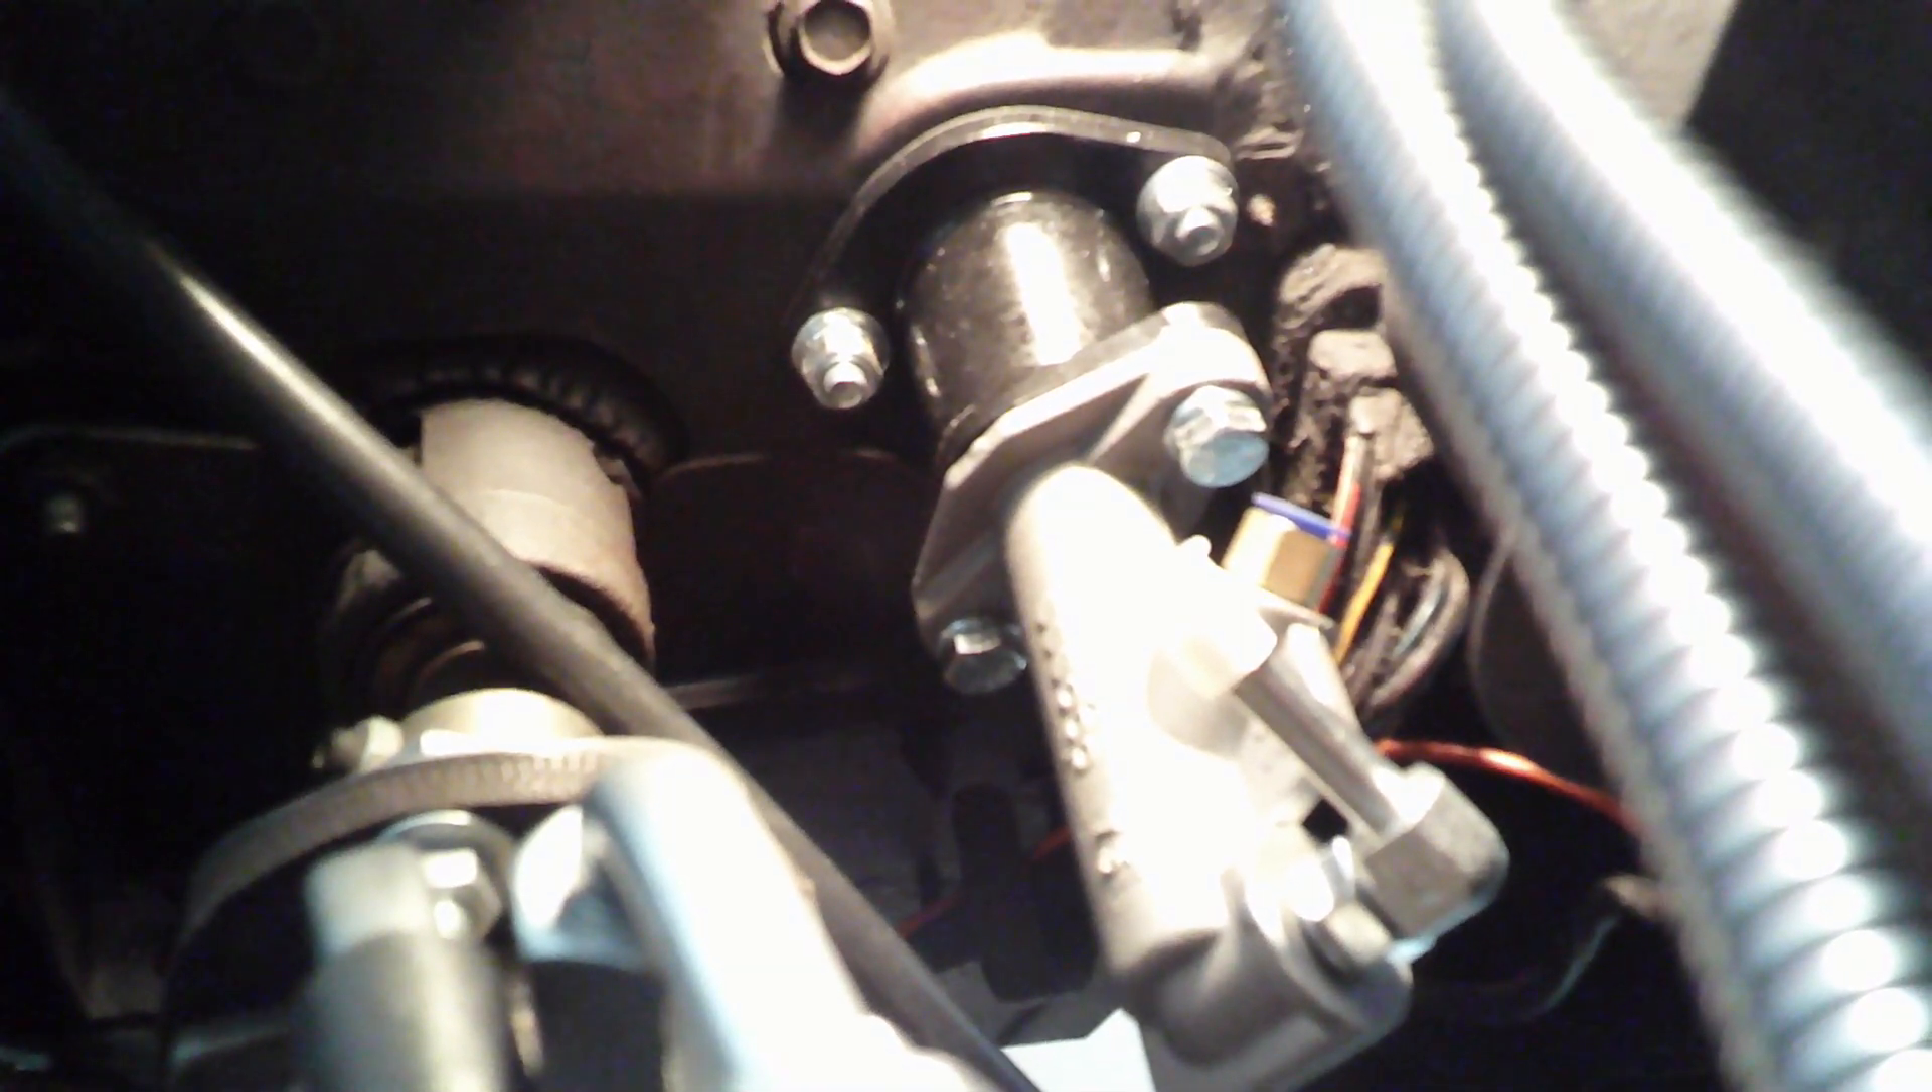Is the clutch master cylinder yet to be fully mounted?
No.